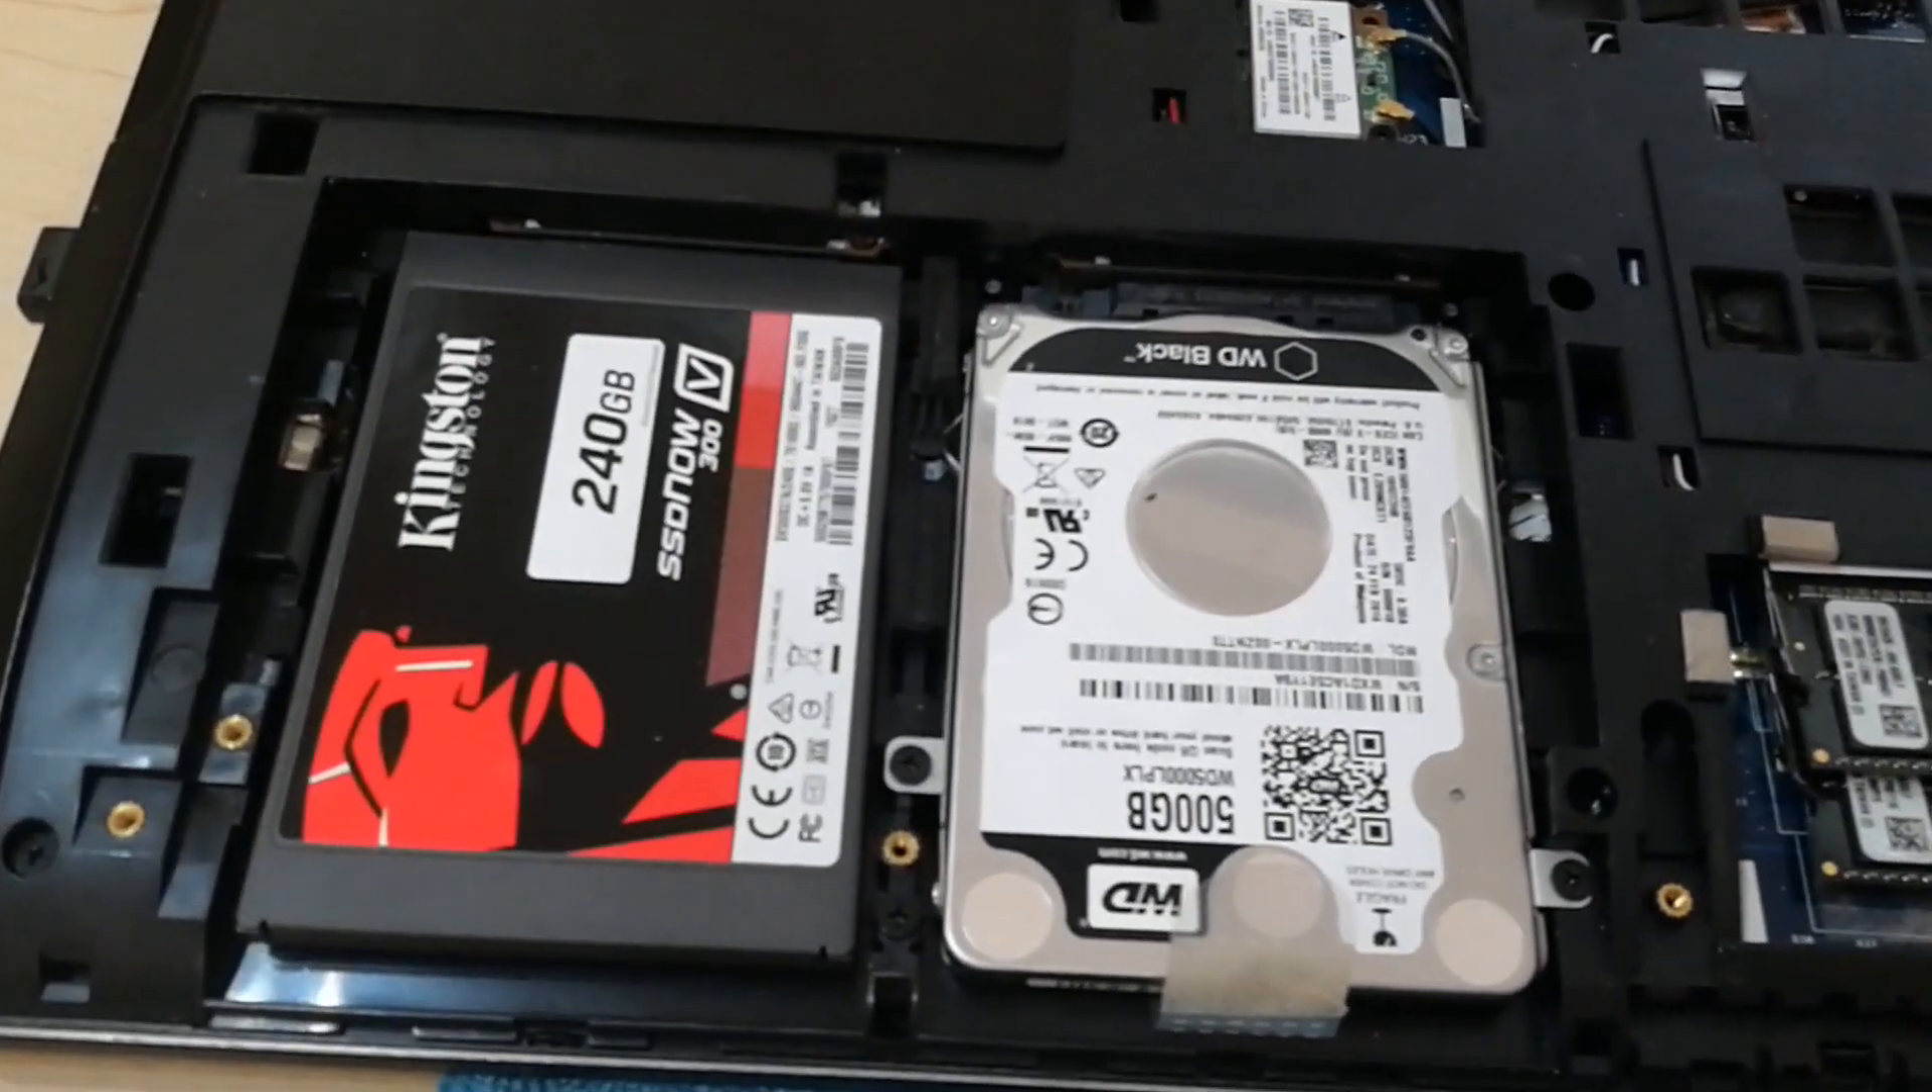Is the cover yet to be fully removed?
No.